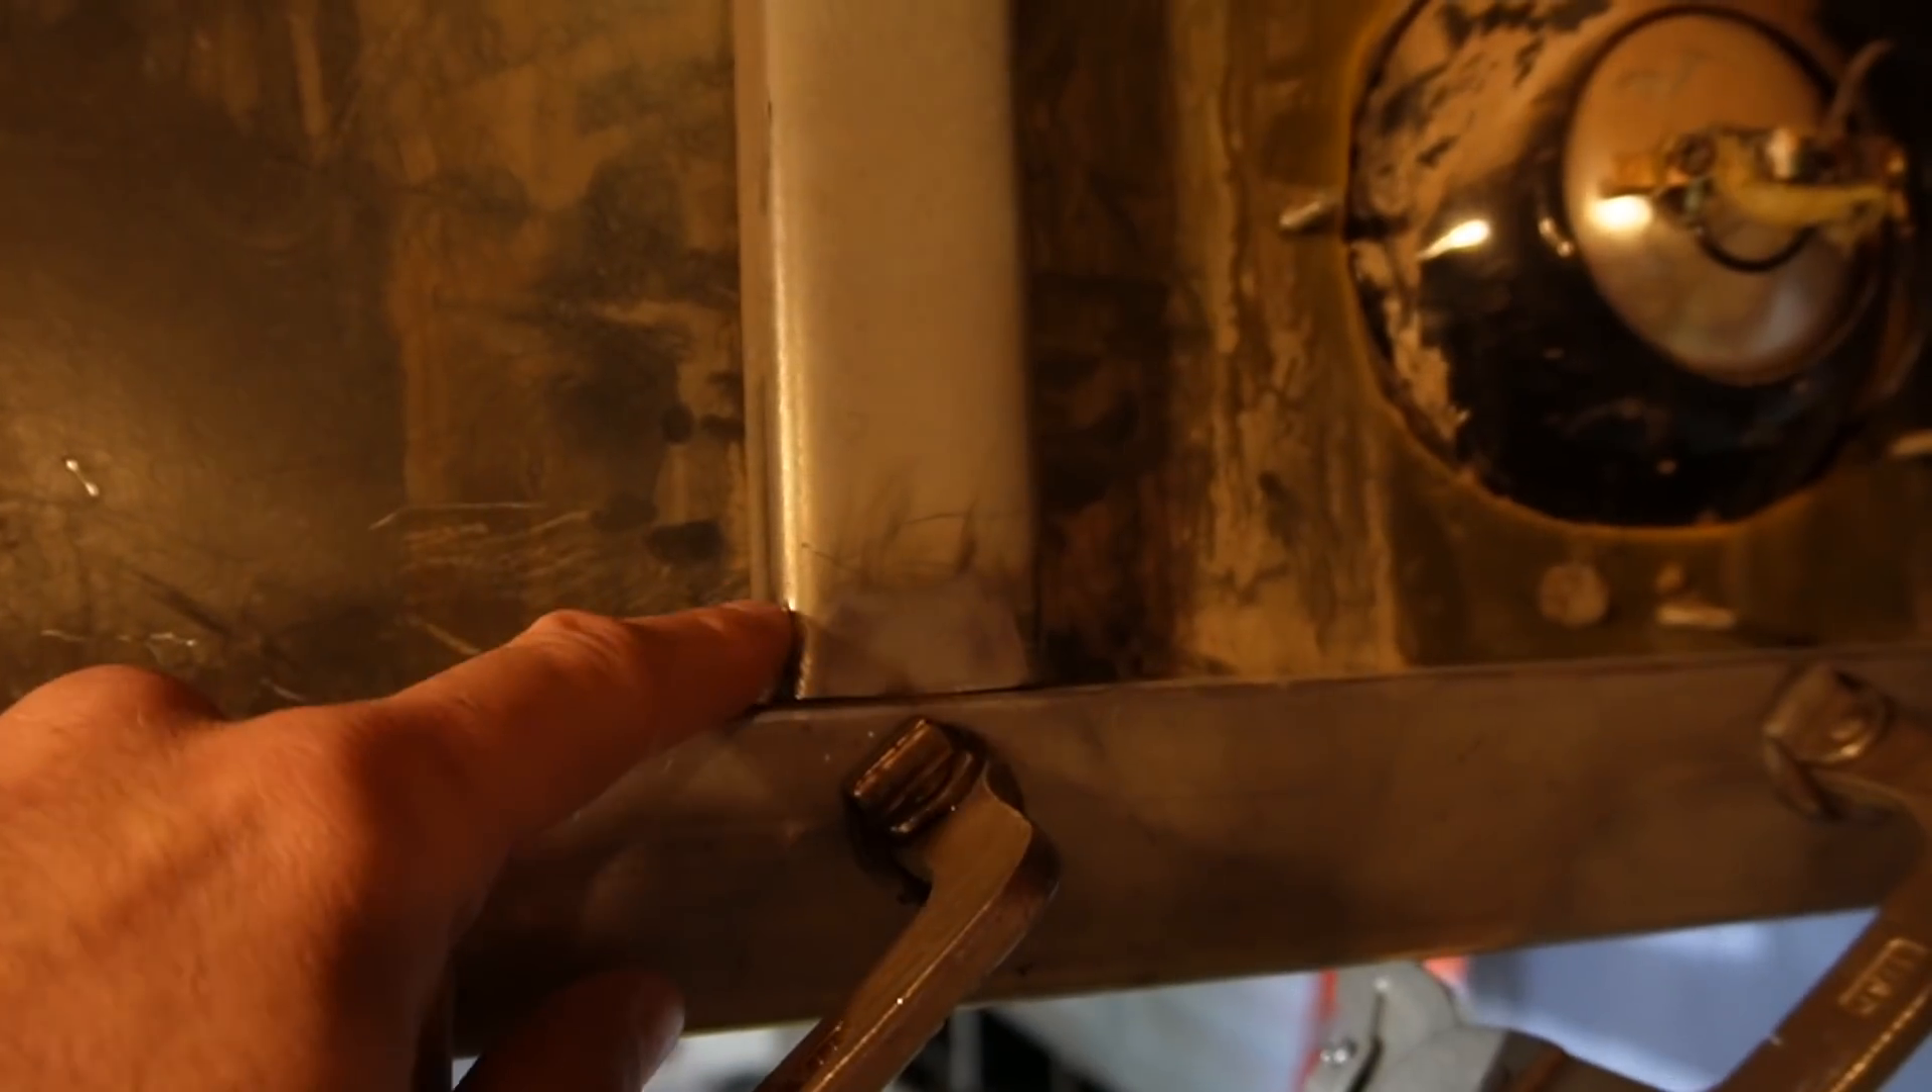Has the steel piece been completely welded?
No.